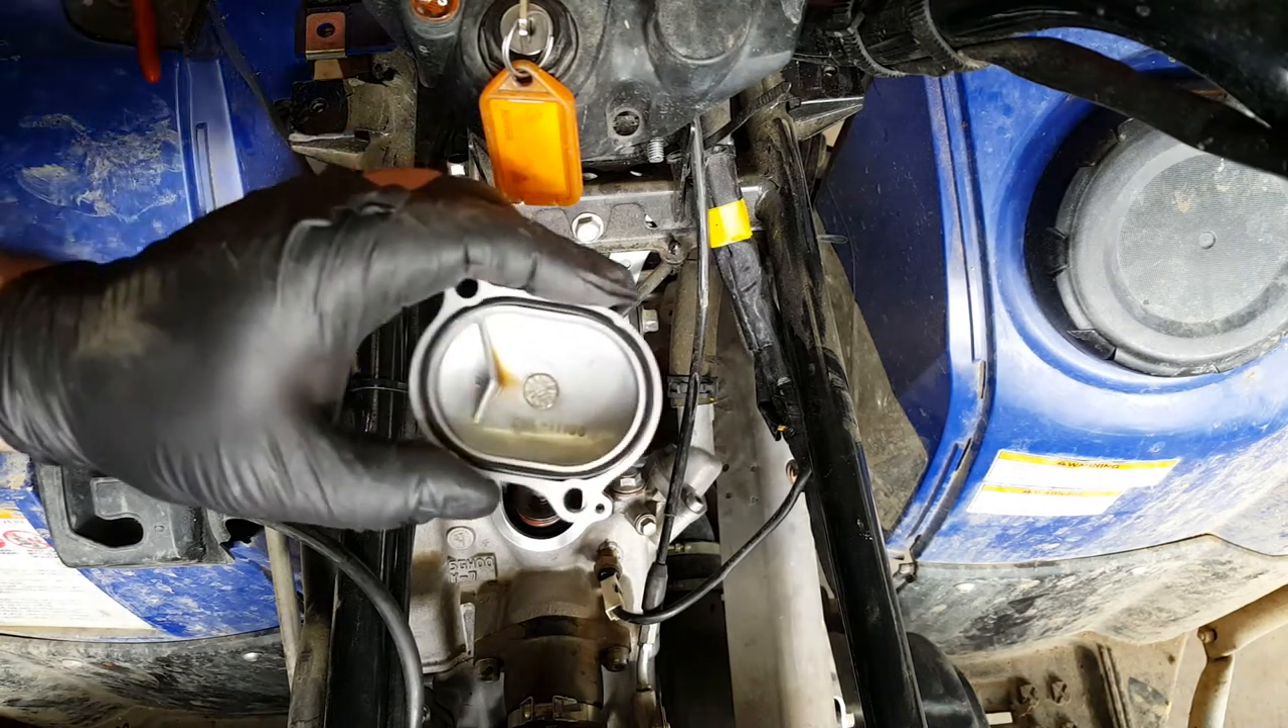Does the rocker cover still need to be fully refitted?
Yes.